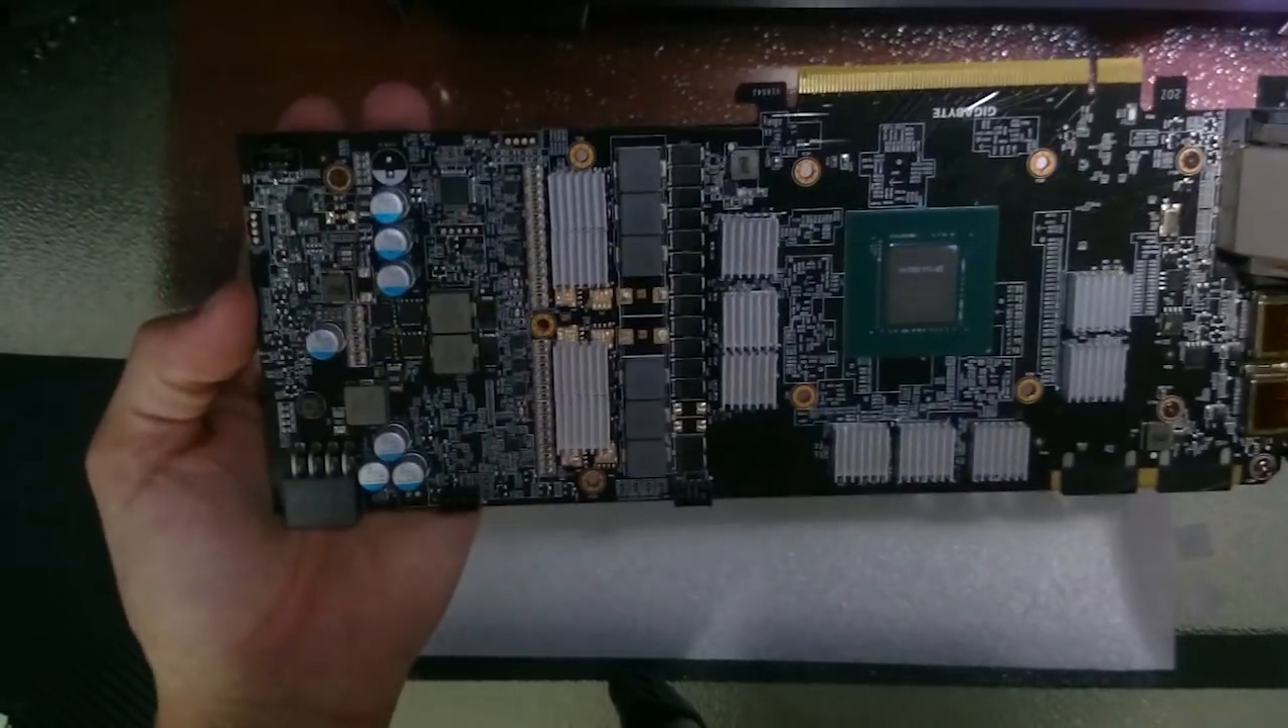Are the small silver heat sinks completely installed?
Yes.